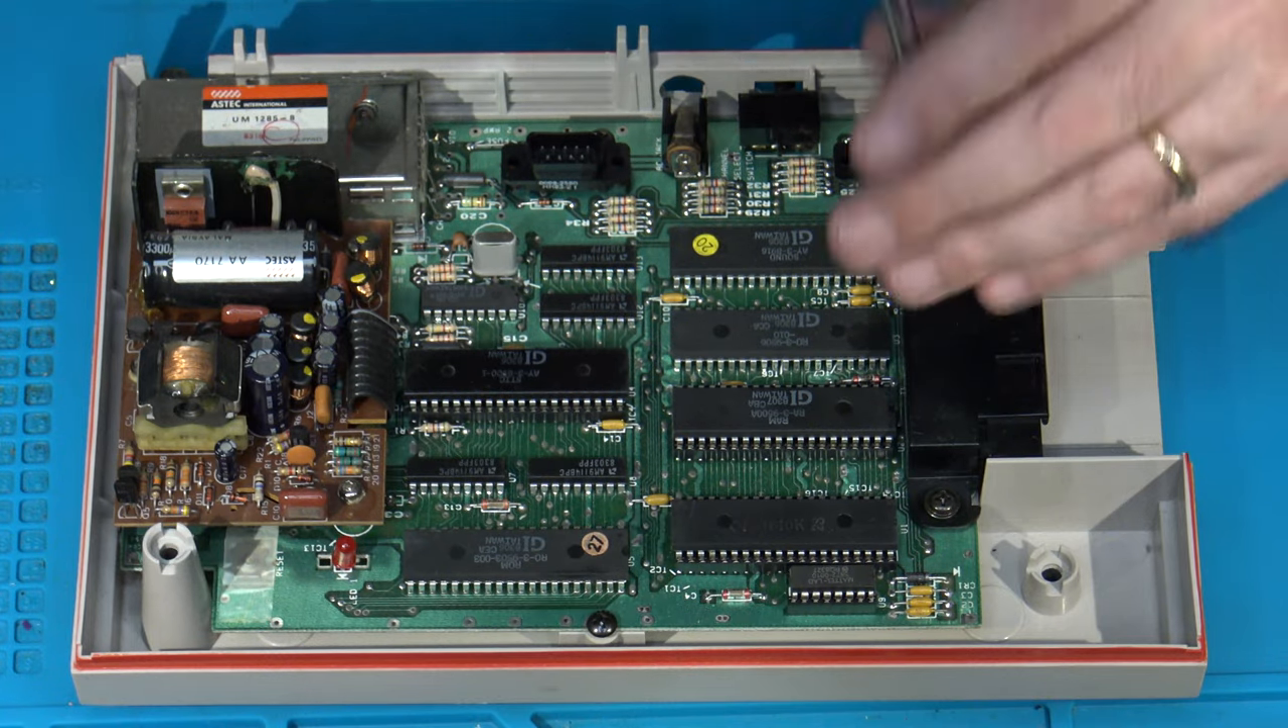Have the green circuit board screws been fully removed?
No.